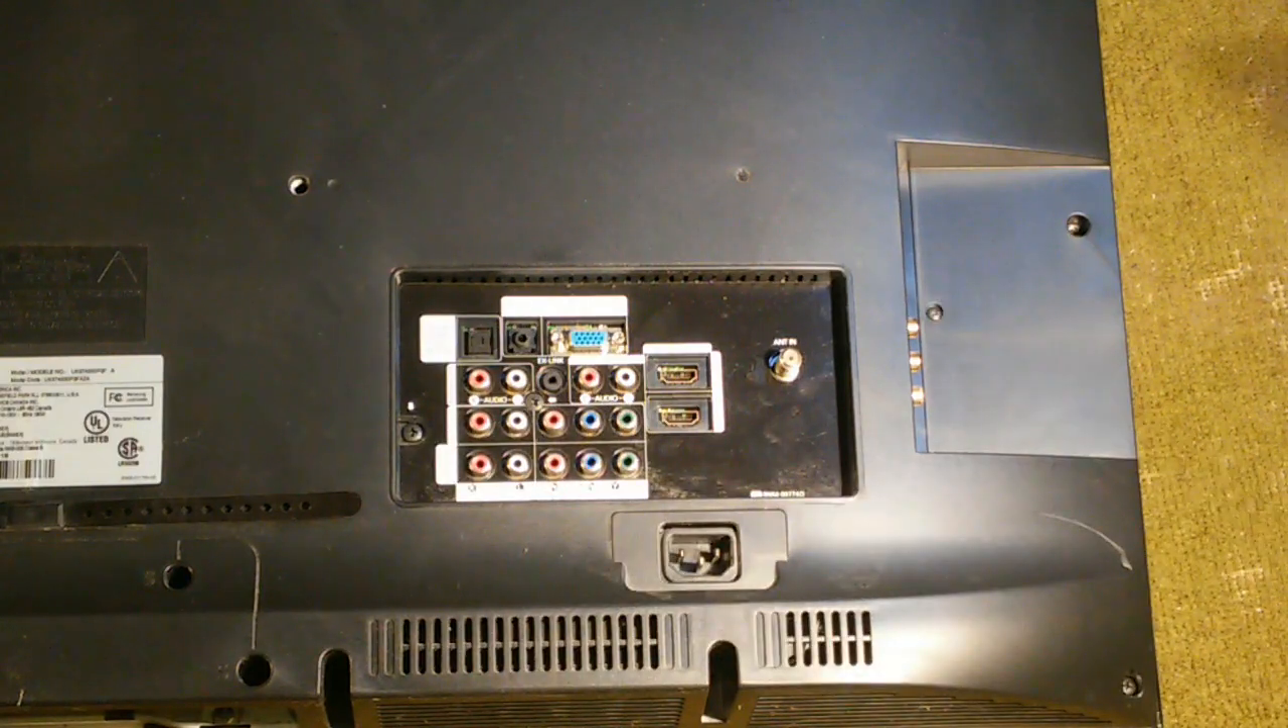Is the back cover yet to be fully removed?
Yes.